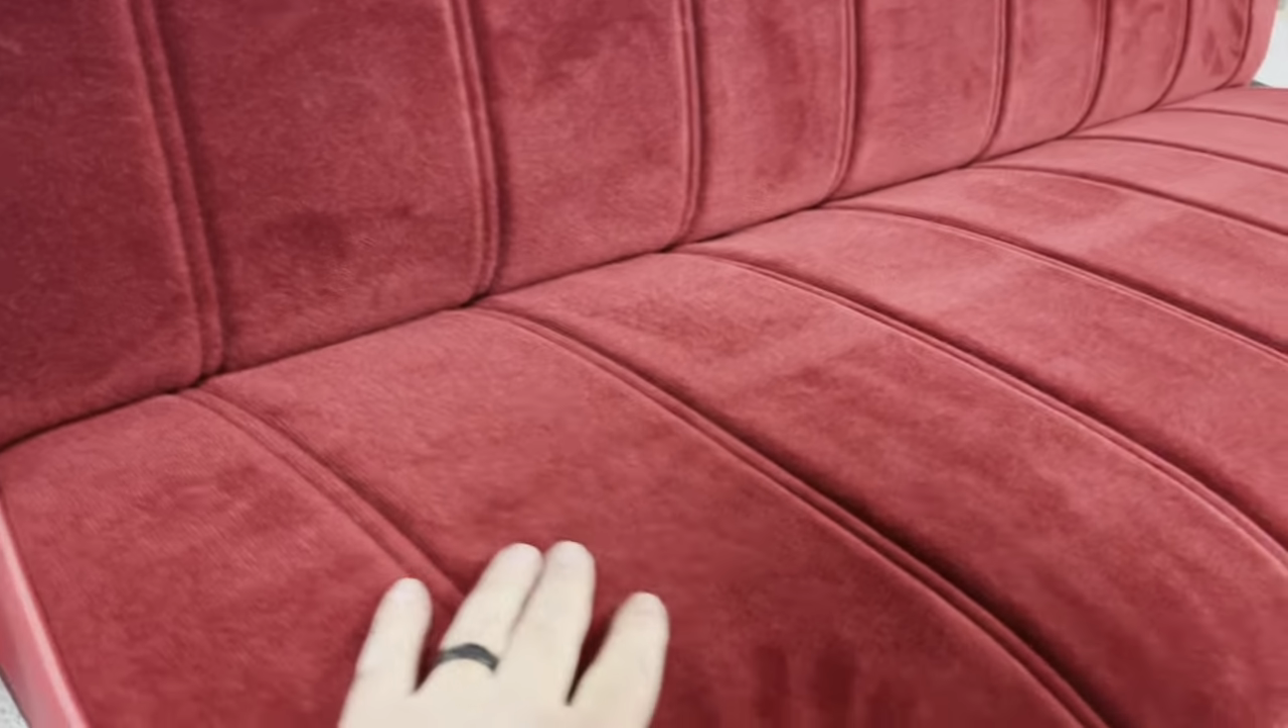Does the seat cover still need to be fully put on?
No.